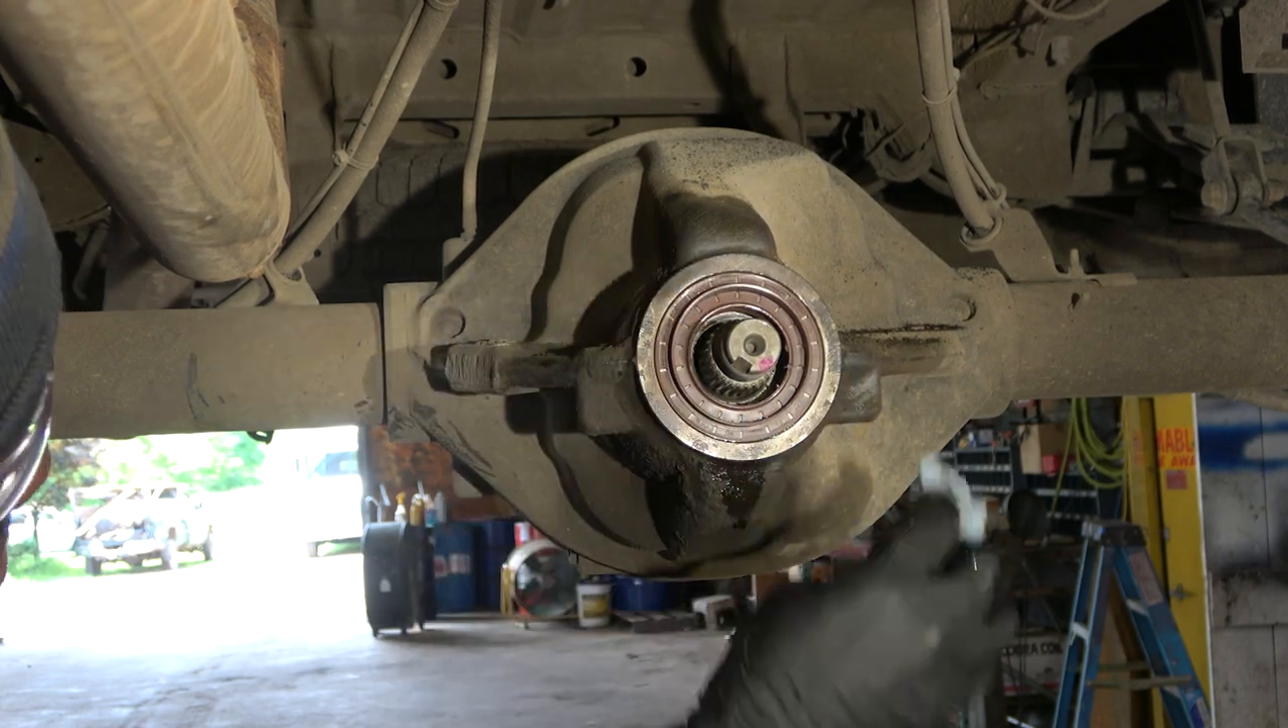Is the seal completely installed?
Yes.